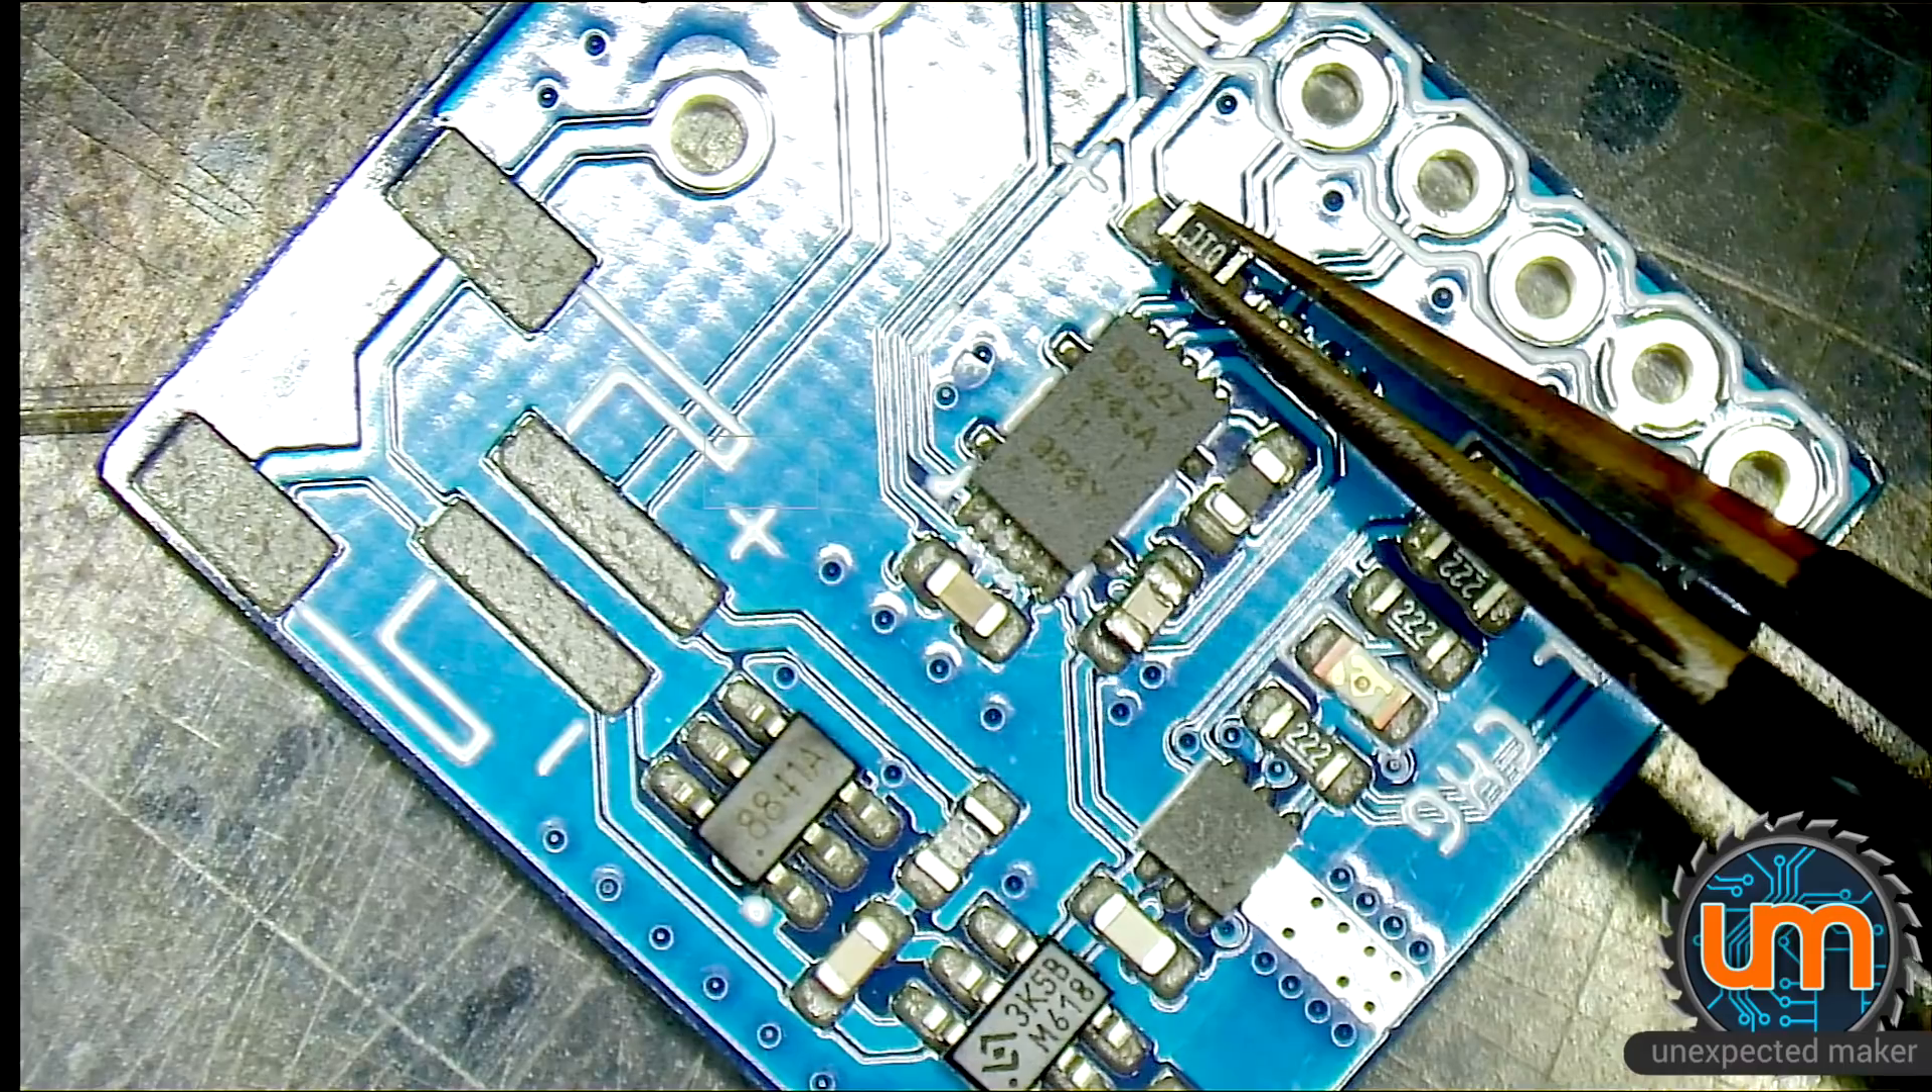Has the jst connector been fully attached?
No.